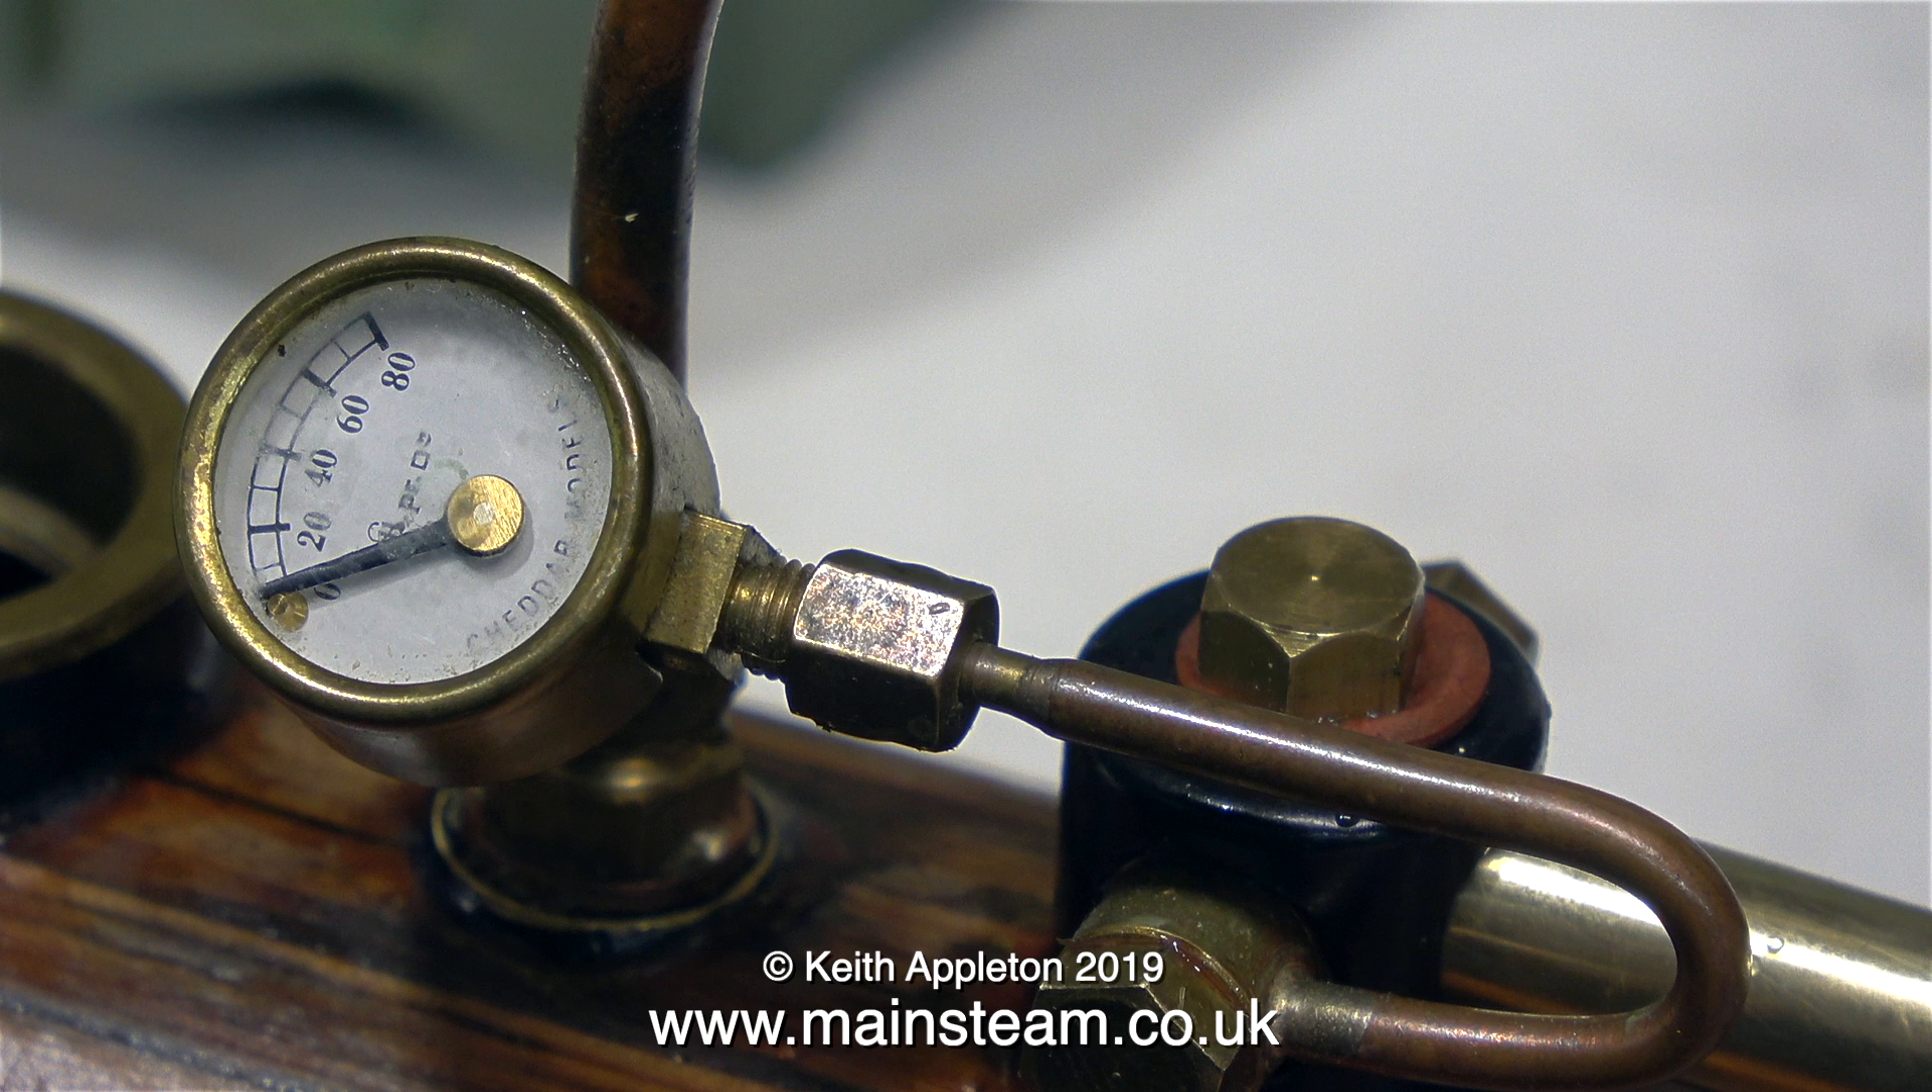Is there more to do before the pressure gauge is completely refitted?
No.